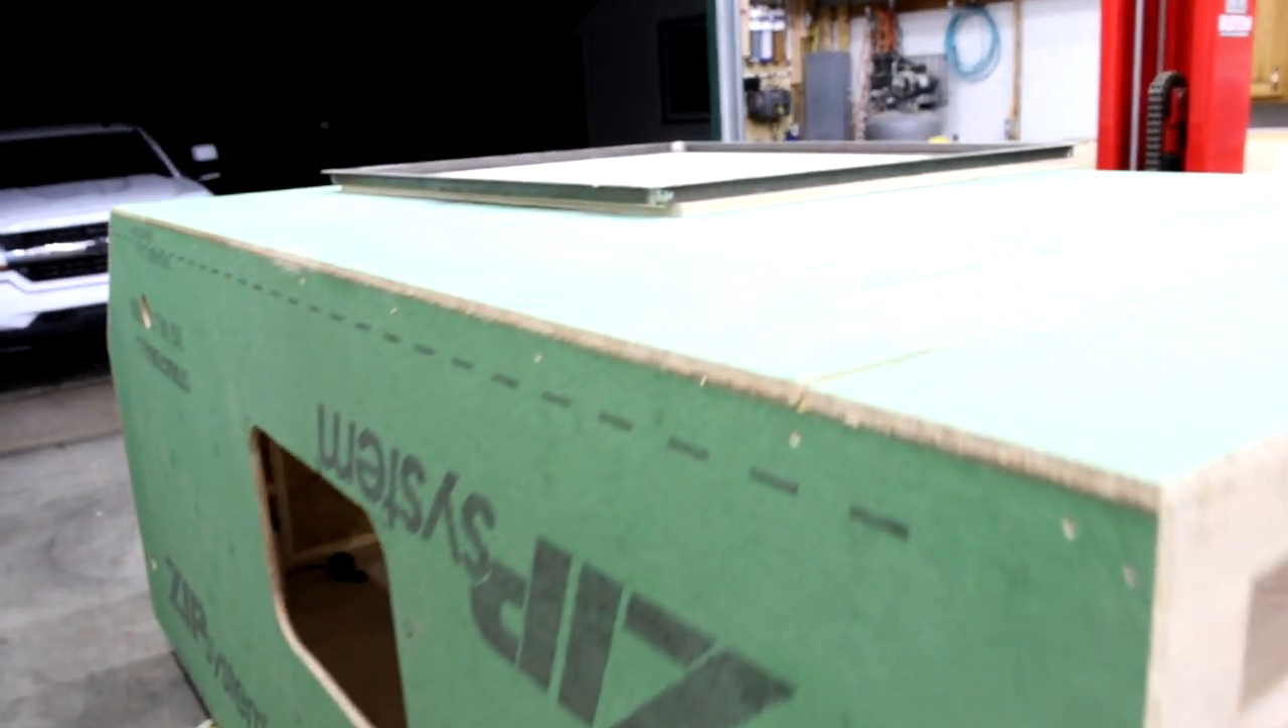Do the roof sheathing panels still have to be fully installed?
No.